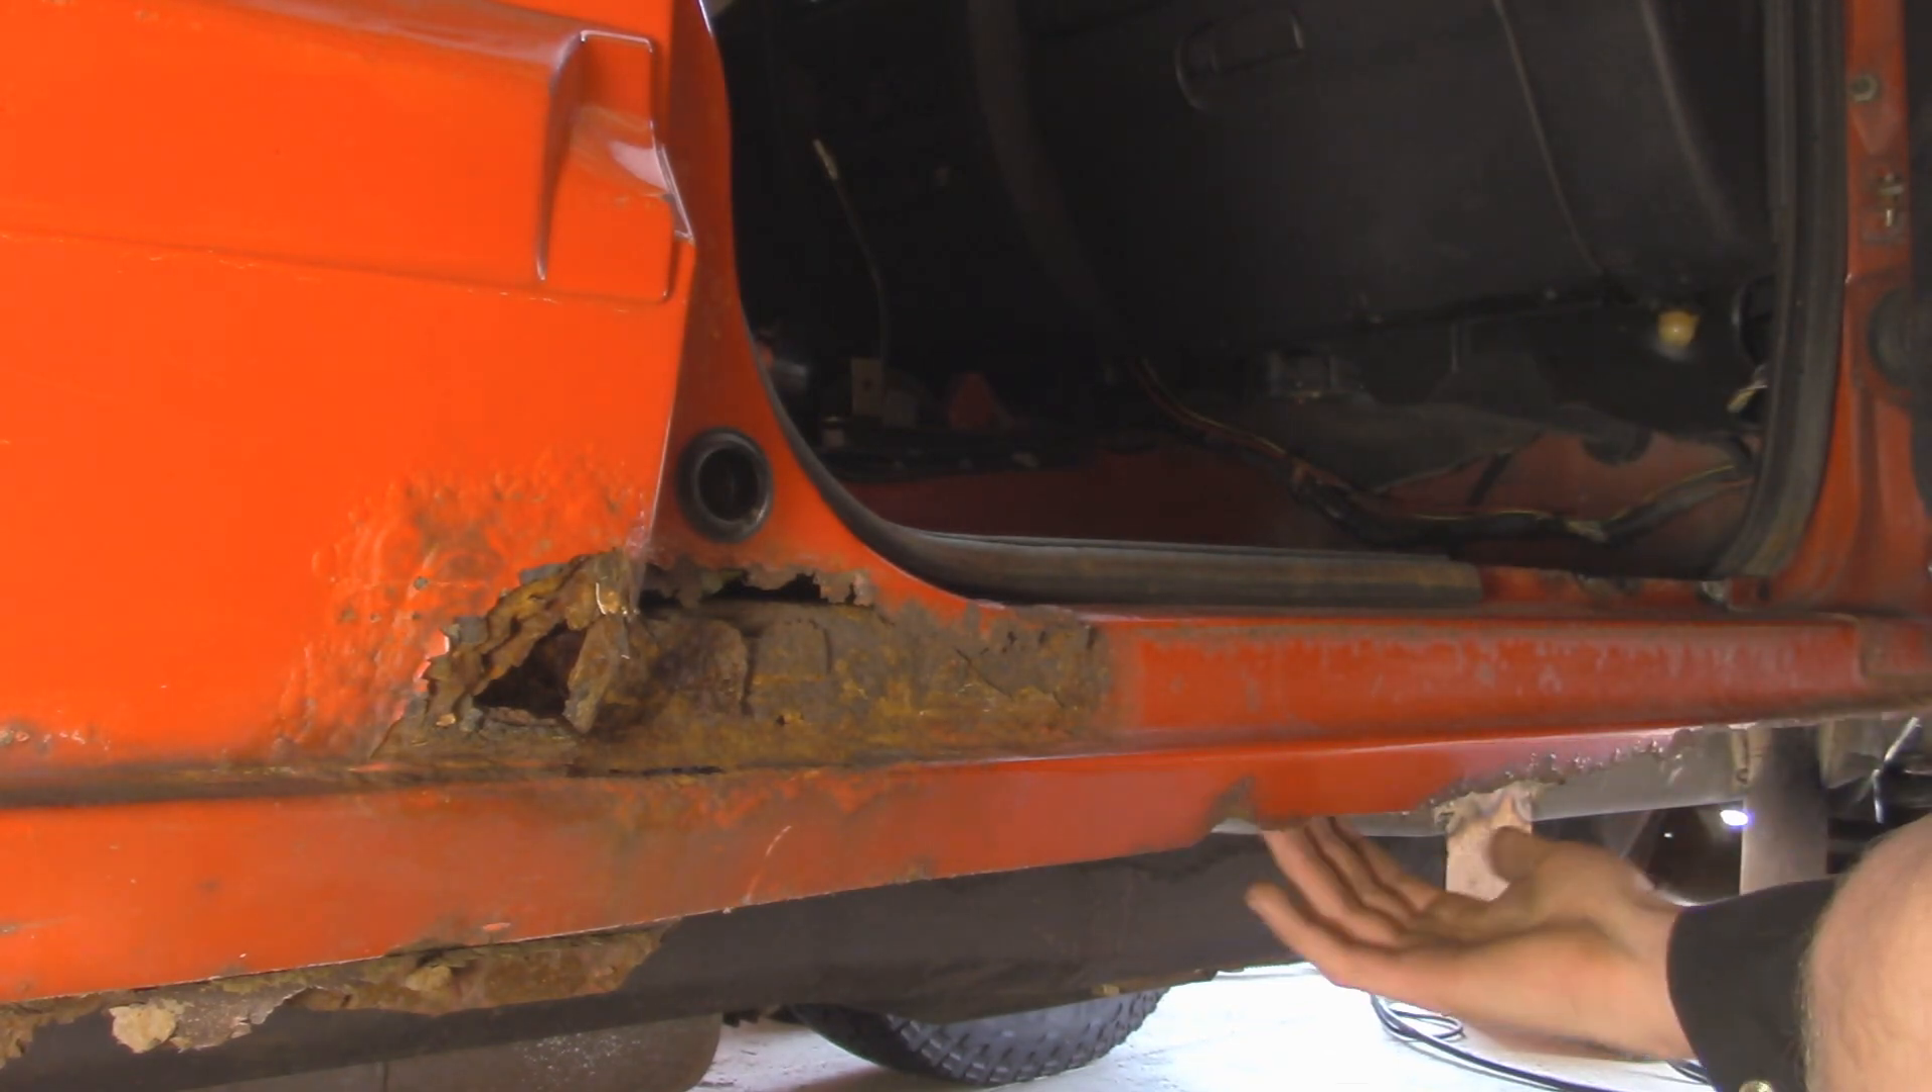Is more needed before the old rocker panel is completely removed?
Yes.